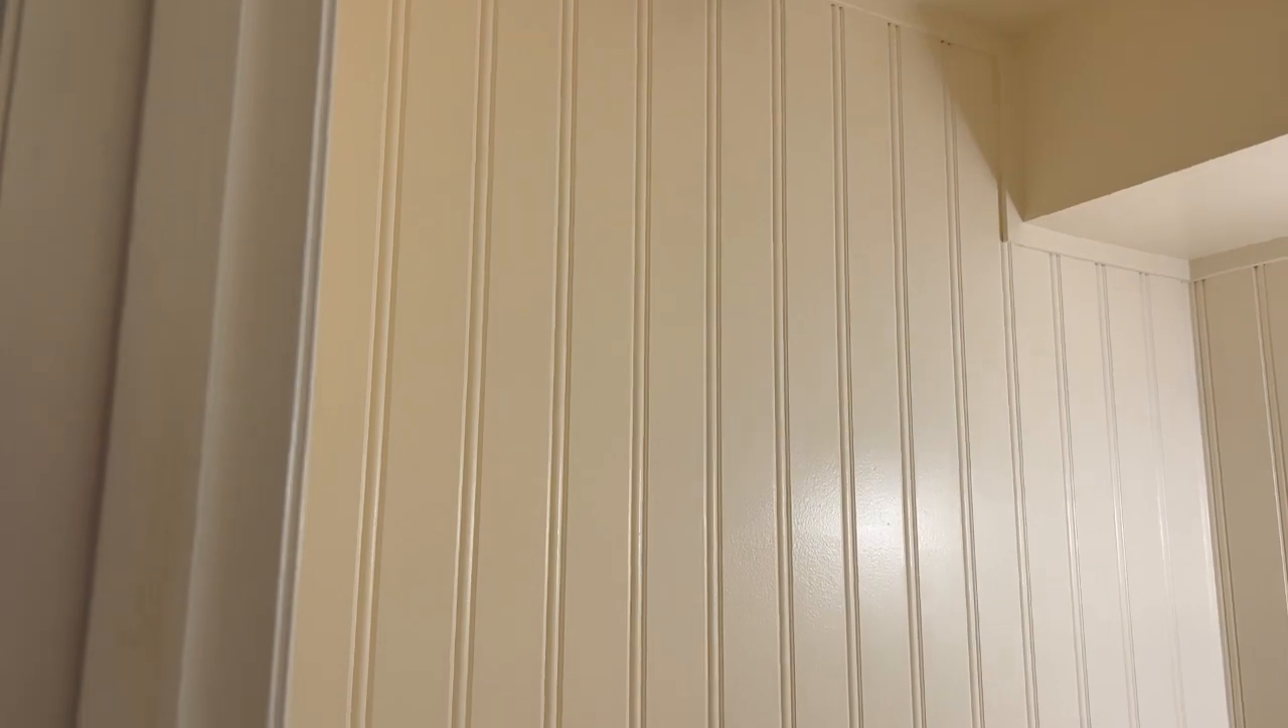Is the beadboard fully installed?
Yes.